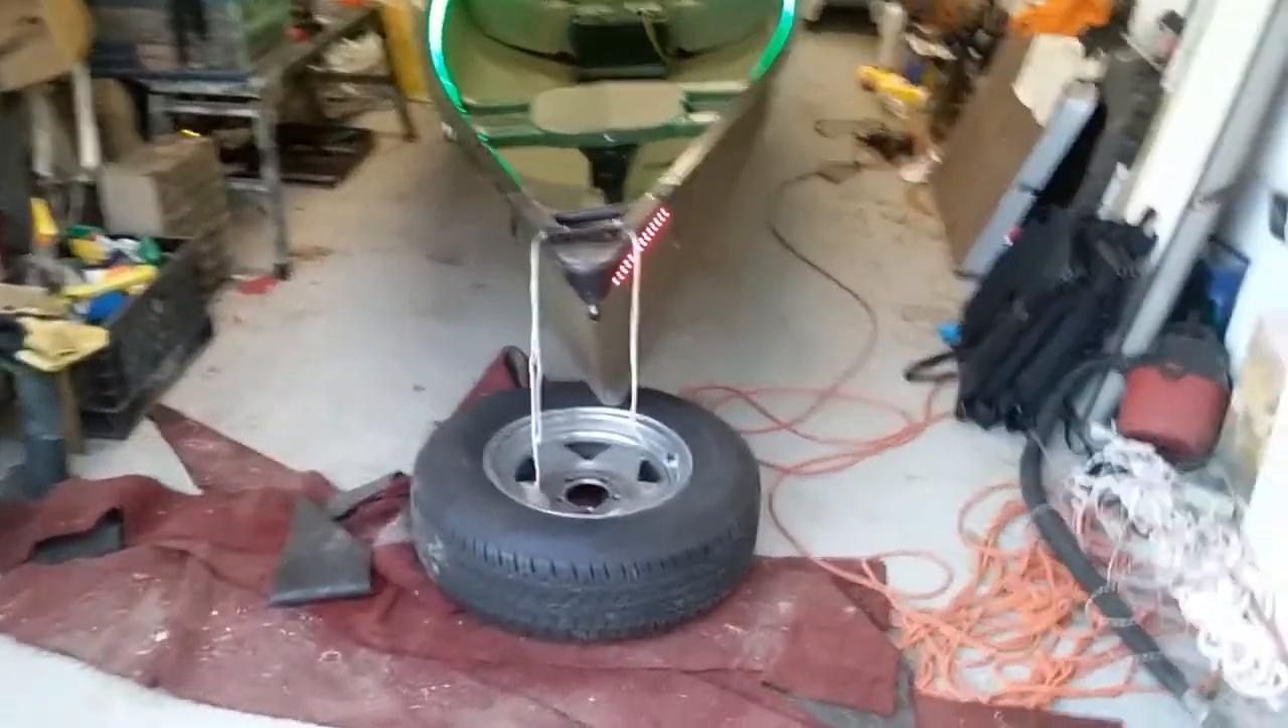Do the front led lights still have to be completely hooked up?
No.